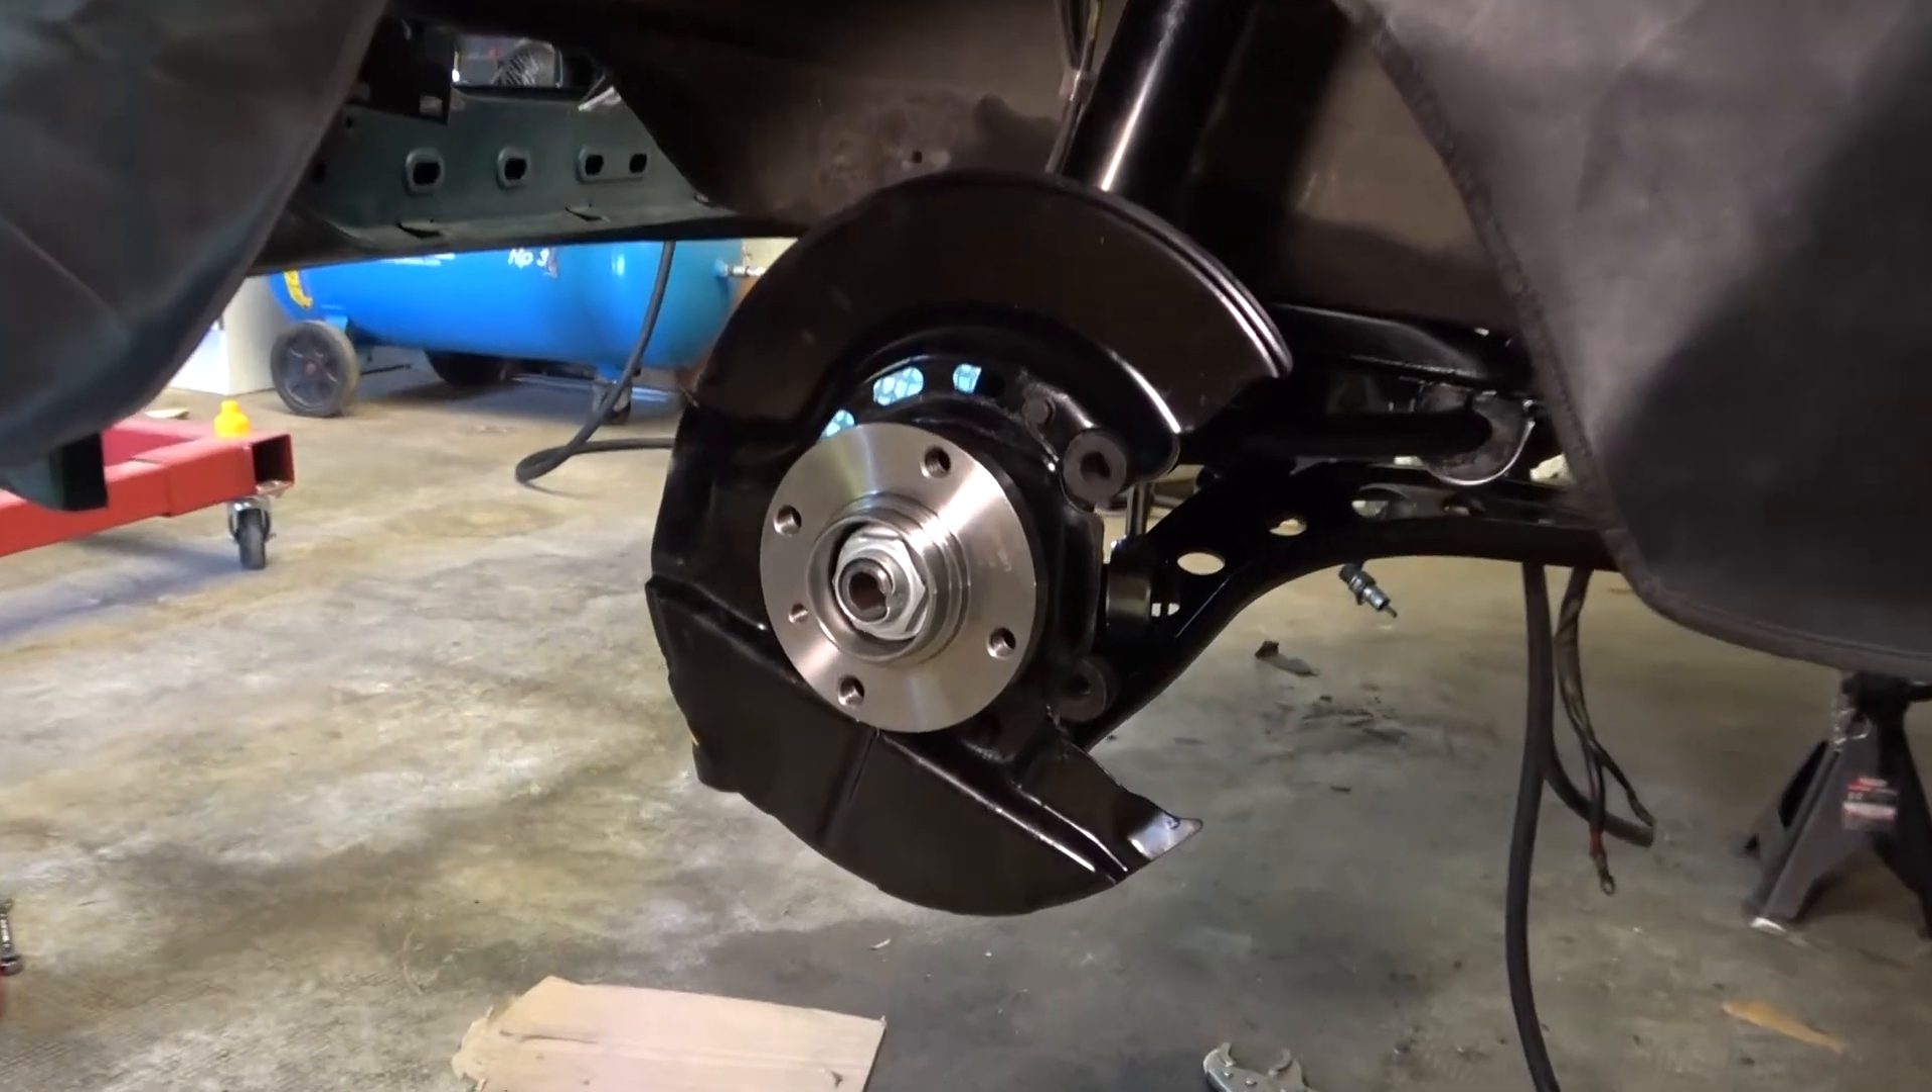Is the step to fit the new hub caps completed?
No.